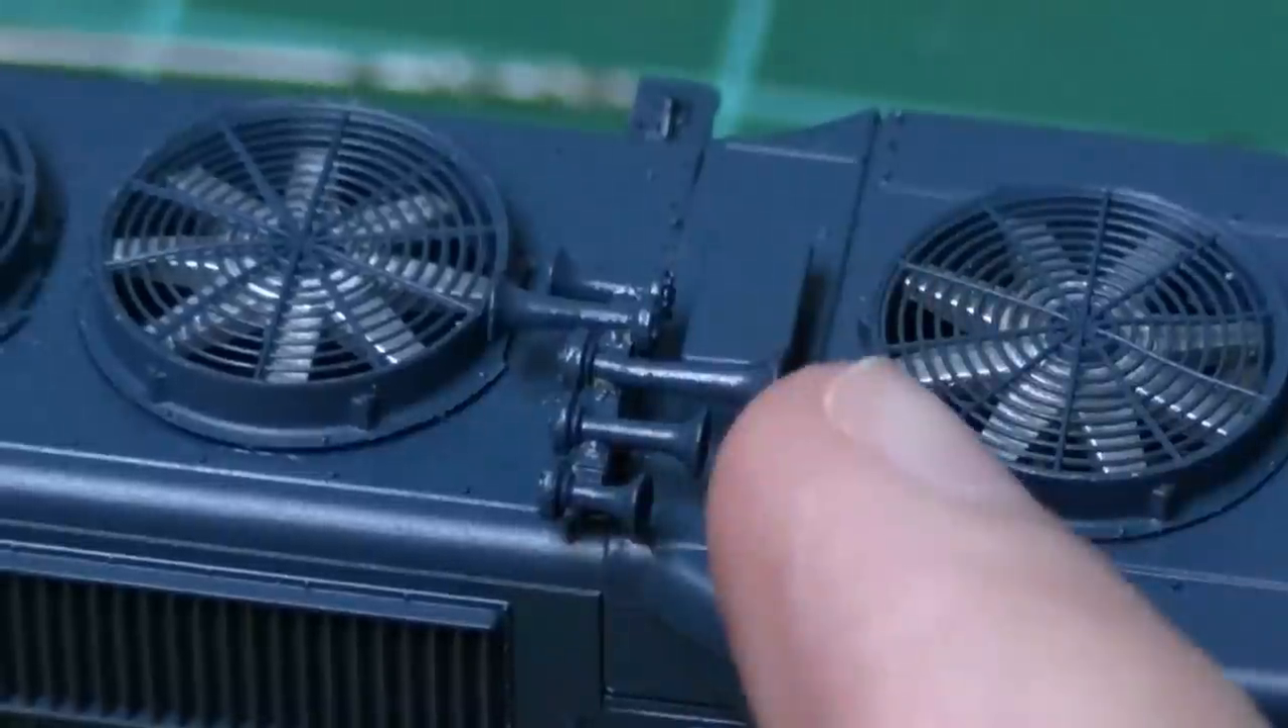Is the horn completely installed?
Yes.